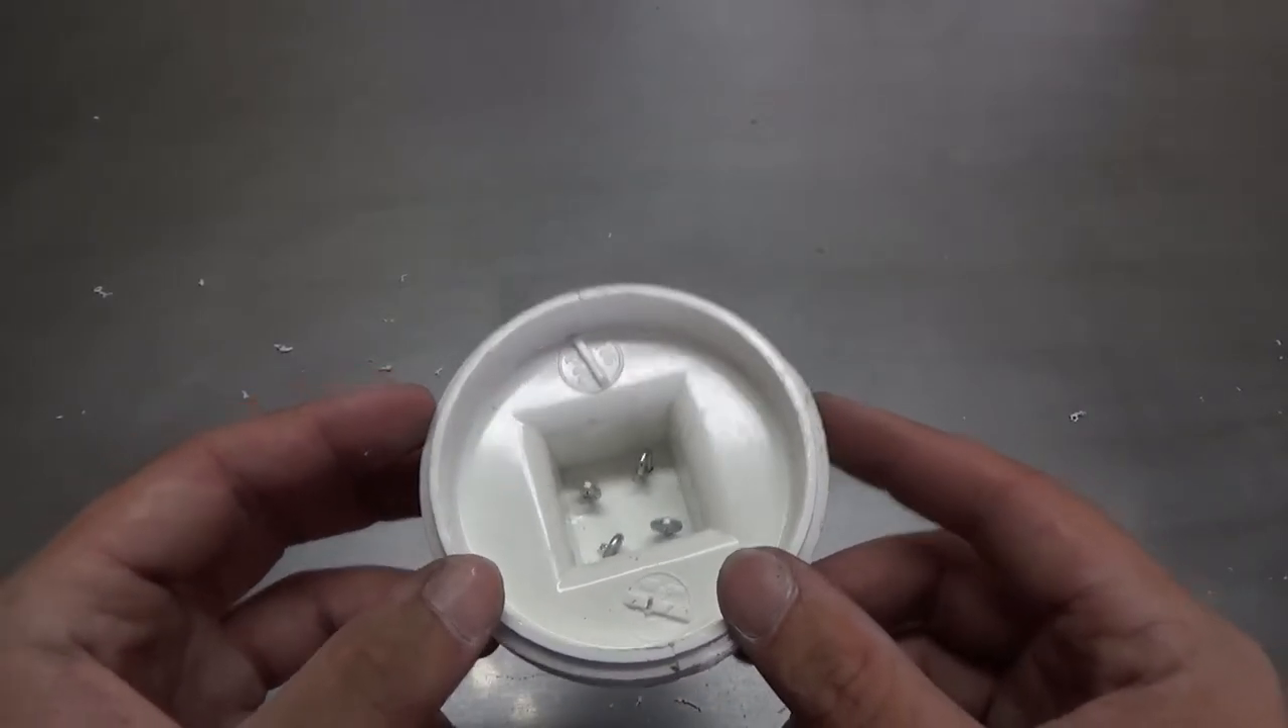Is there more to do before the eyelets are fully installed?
No.